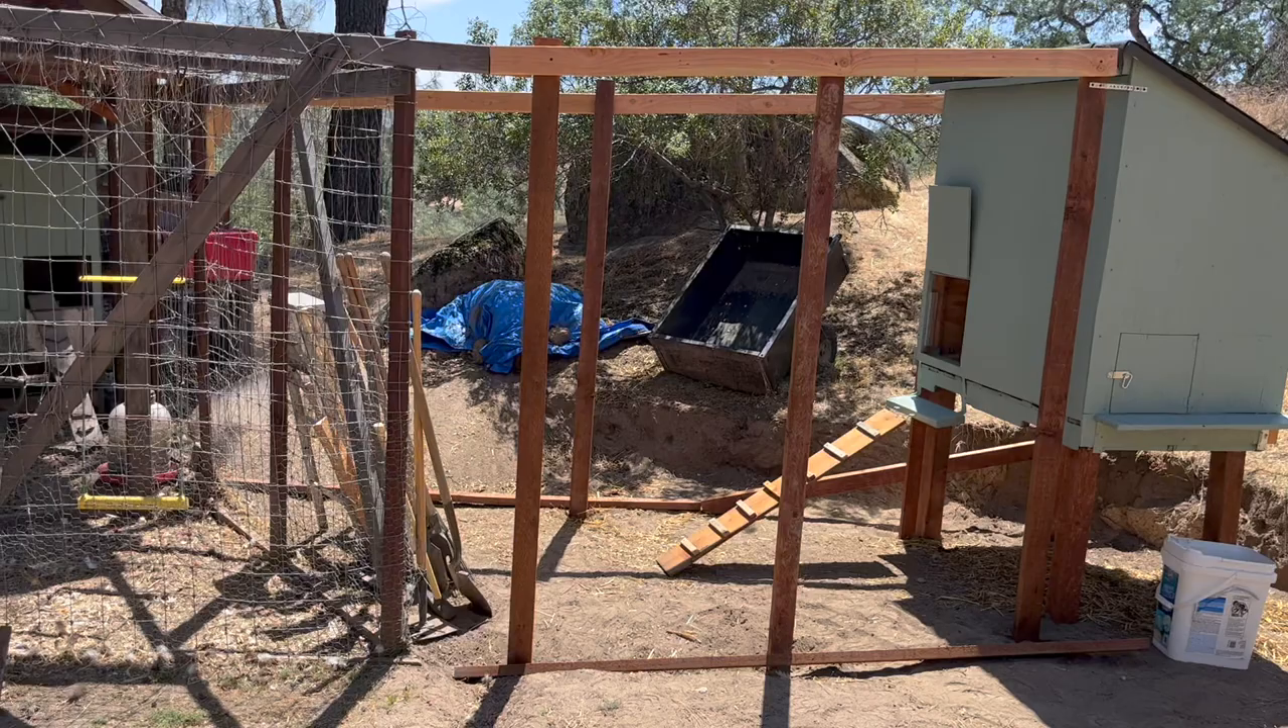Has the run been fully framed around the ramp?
Yes.